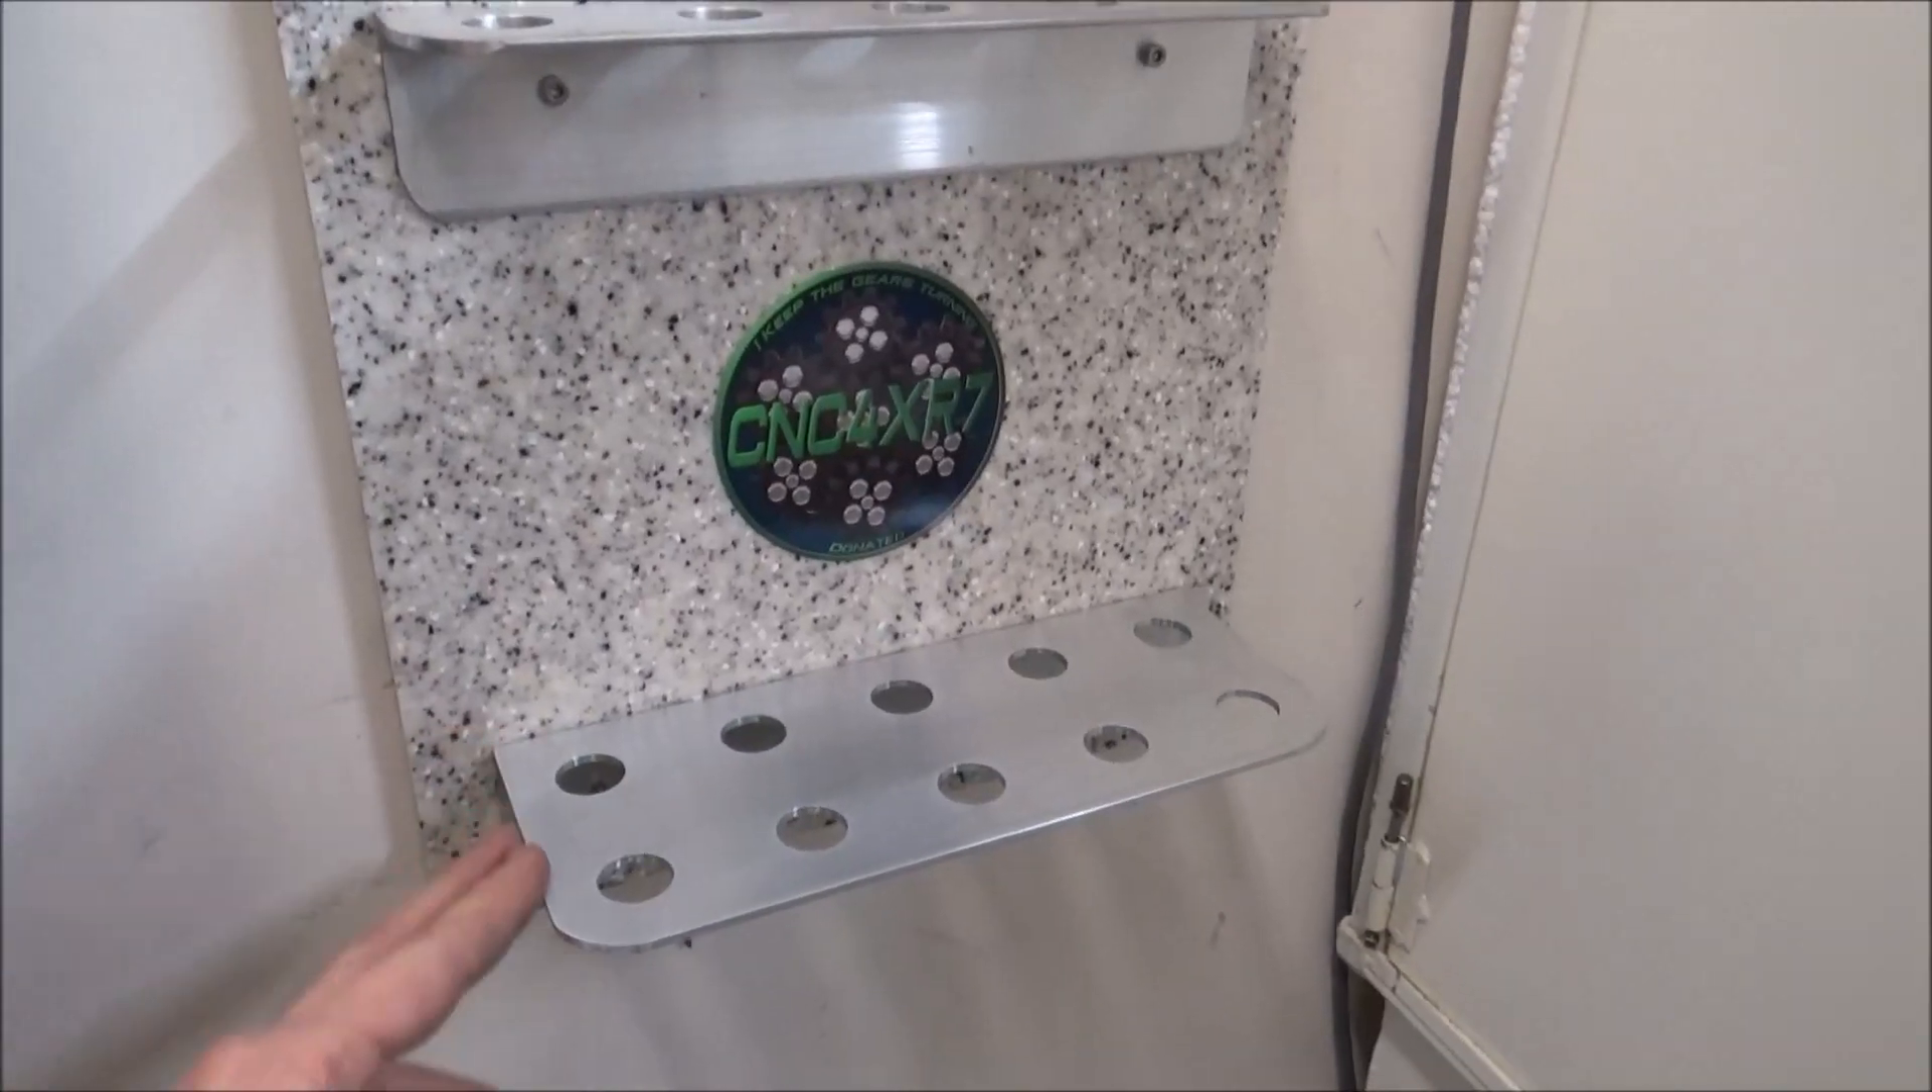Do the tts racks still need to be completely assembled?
No.